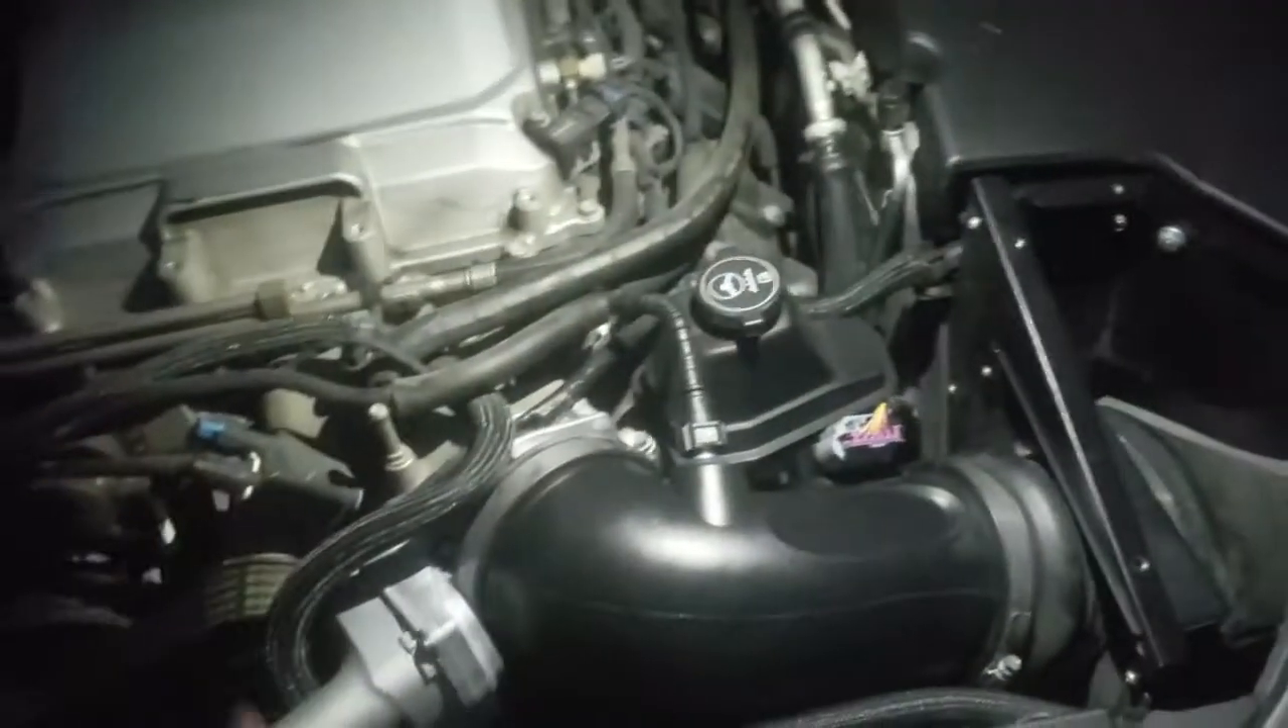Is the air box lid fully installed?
No.